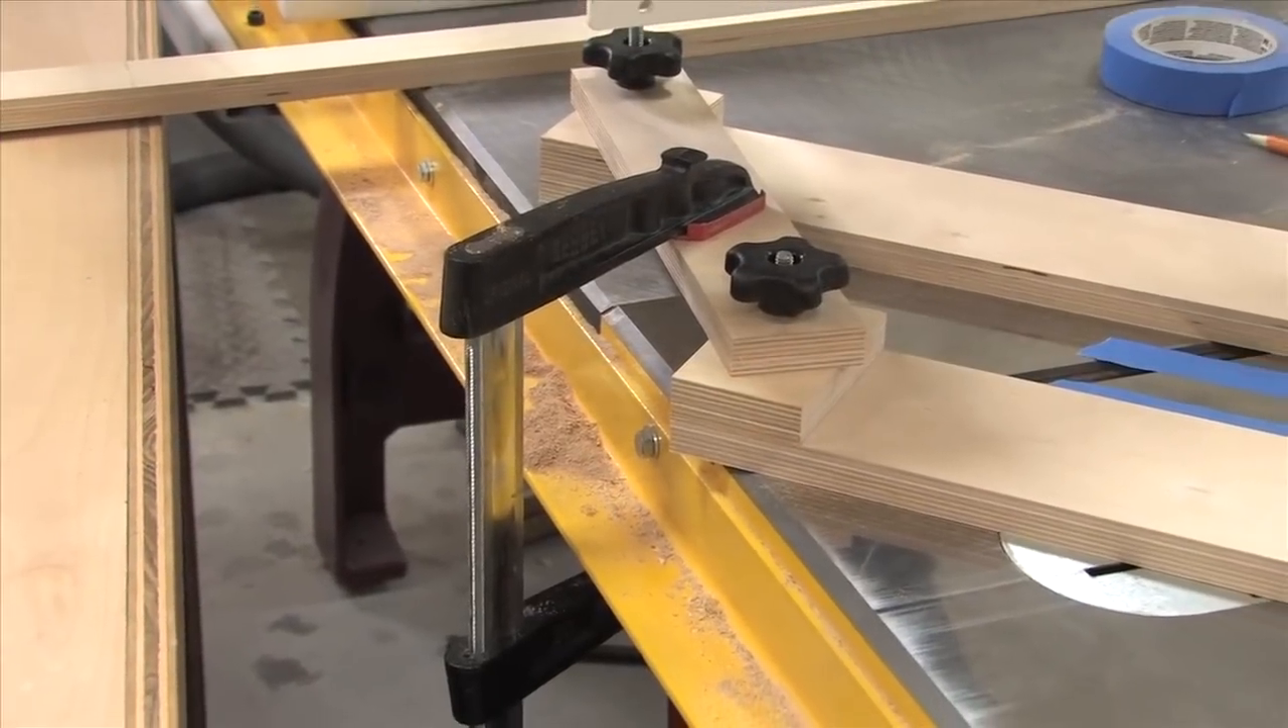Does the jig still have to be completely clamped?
No.